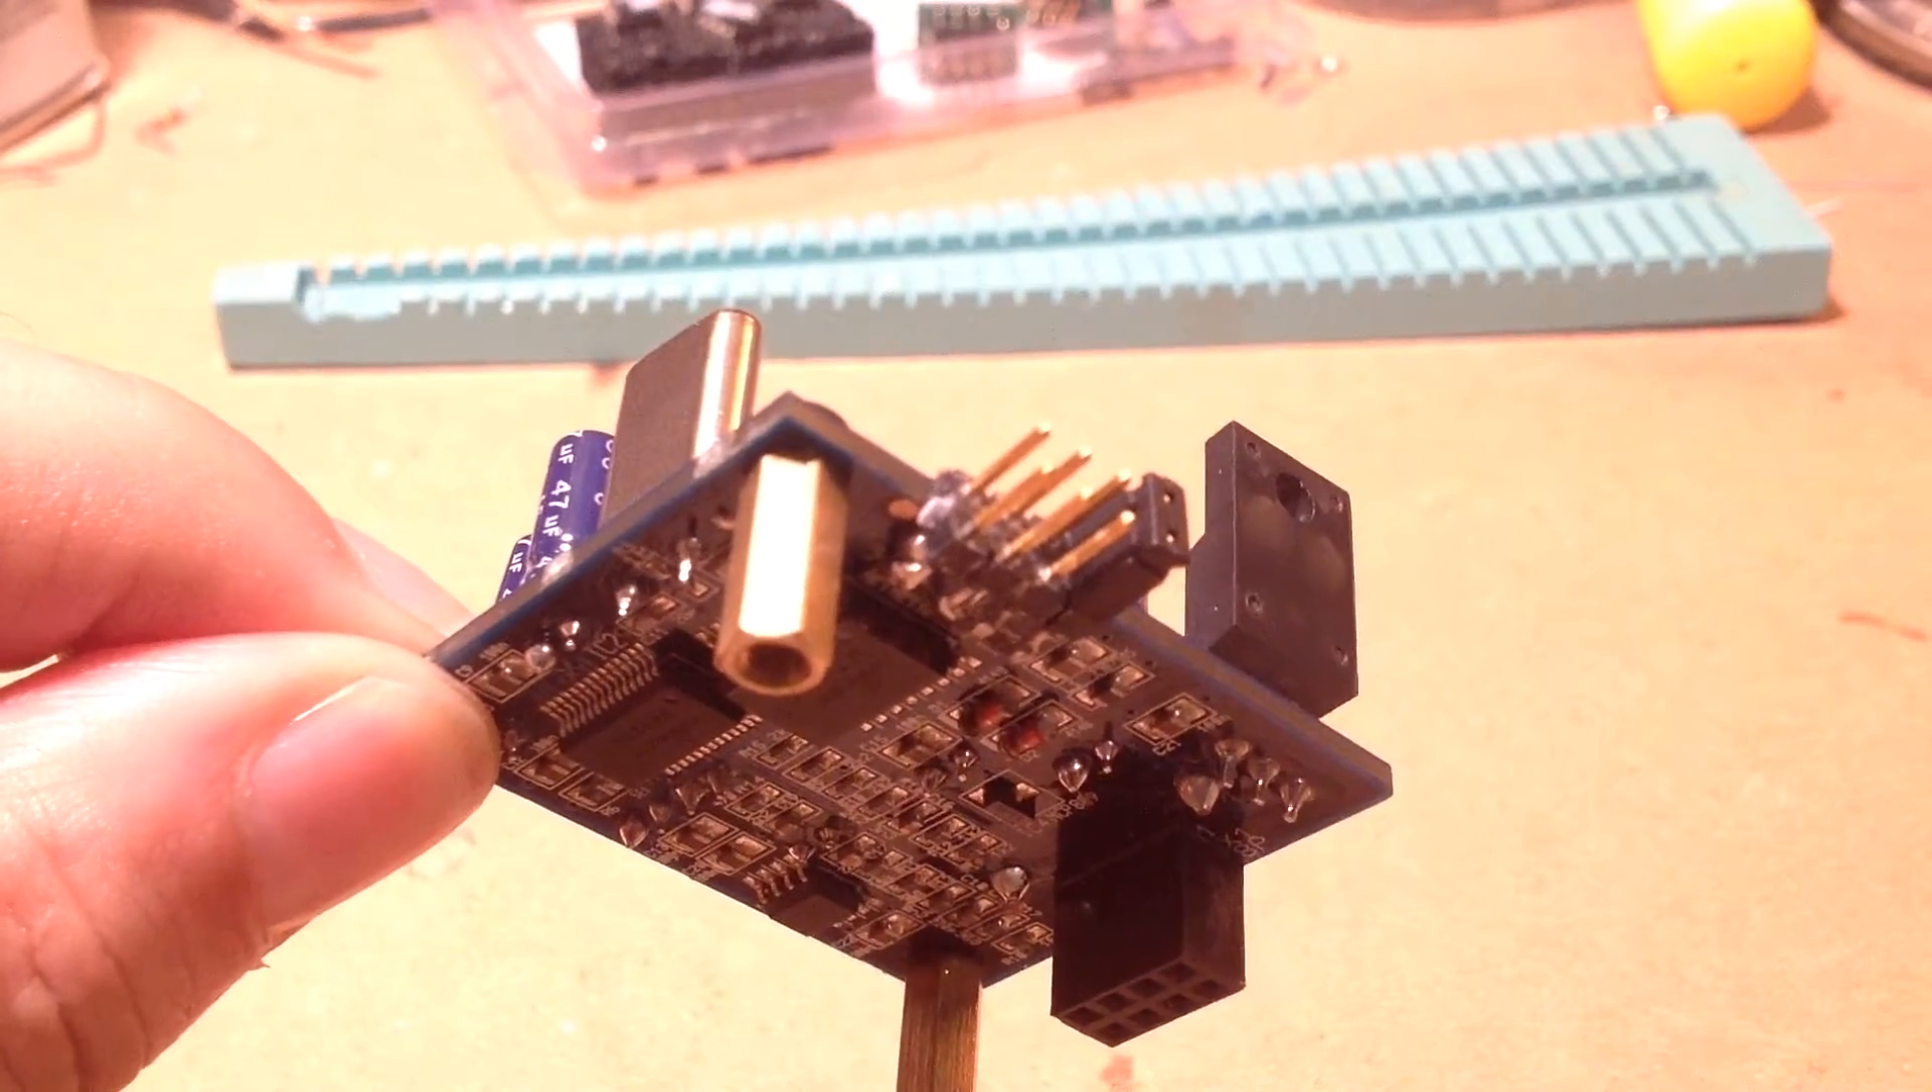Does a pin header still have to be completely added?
No.